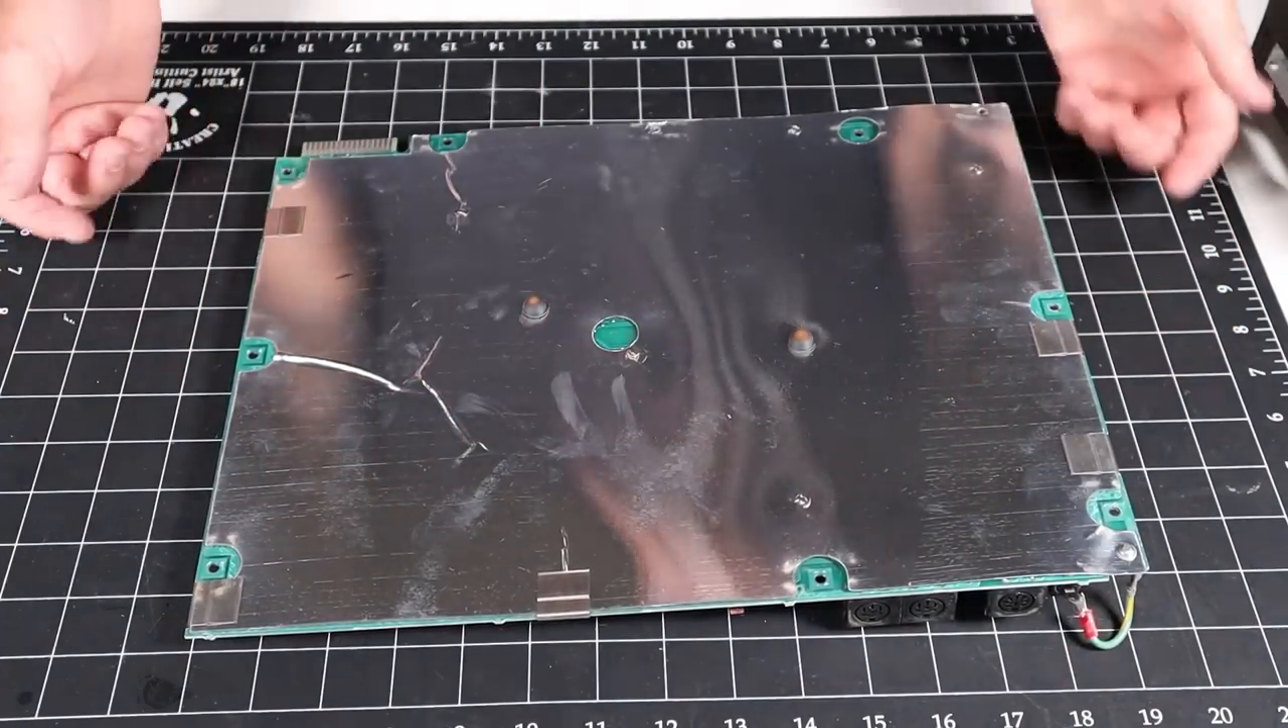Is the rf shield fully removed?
No.